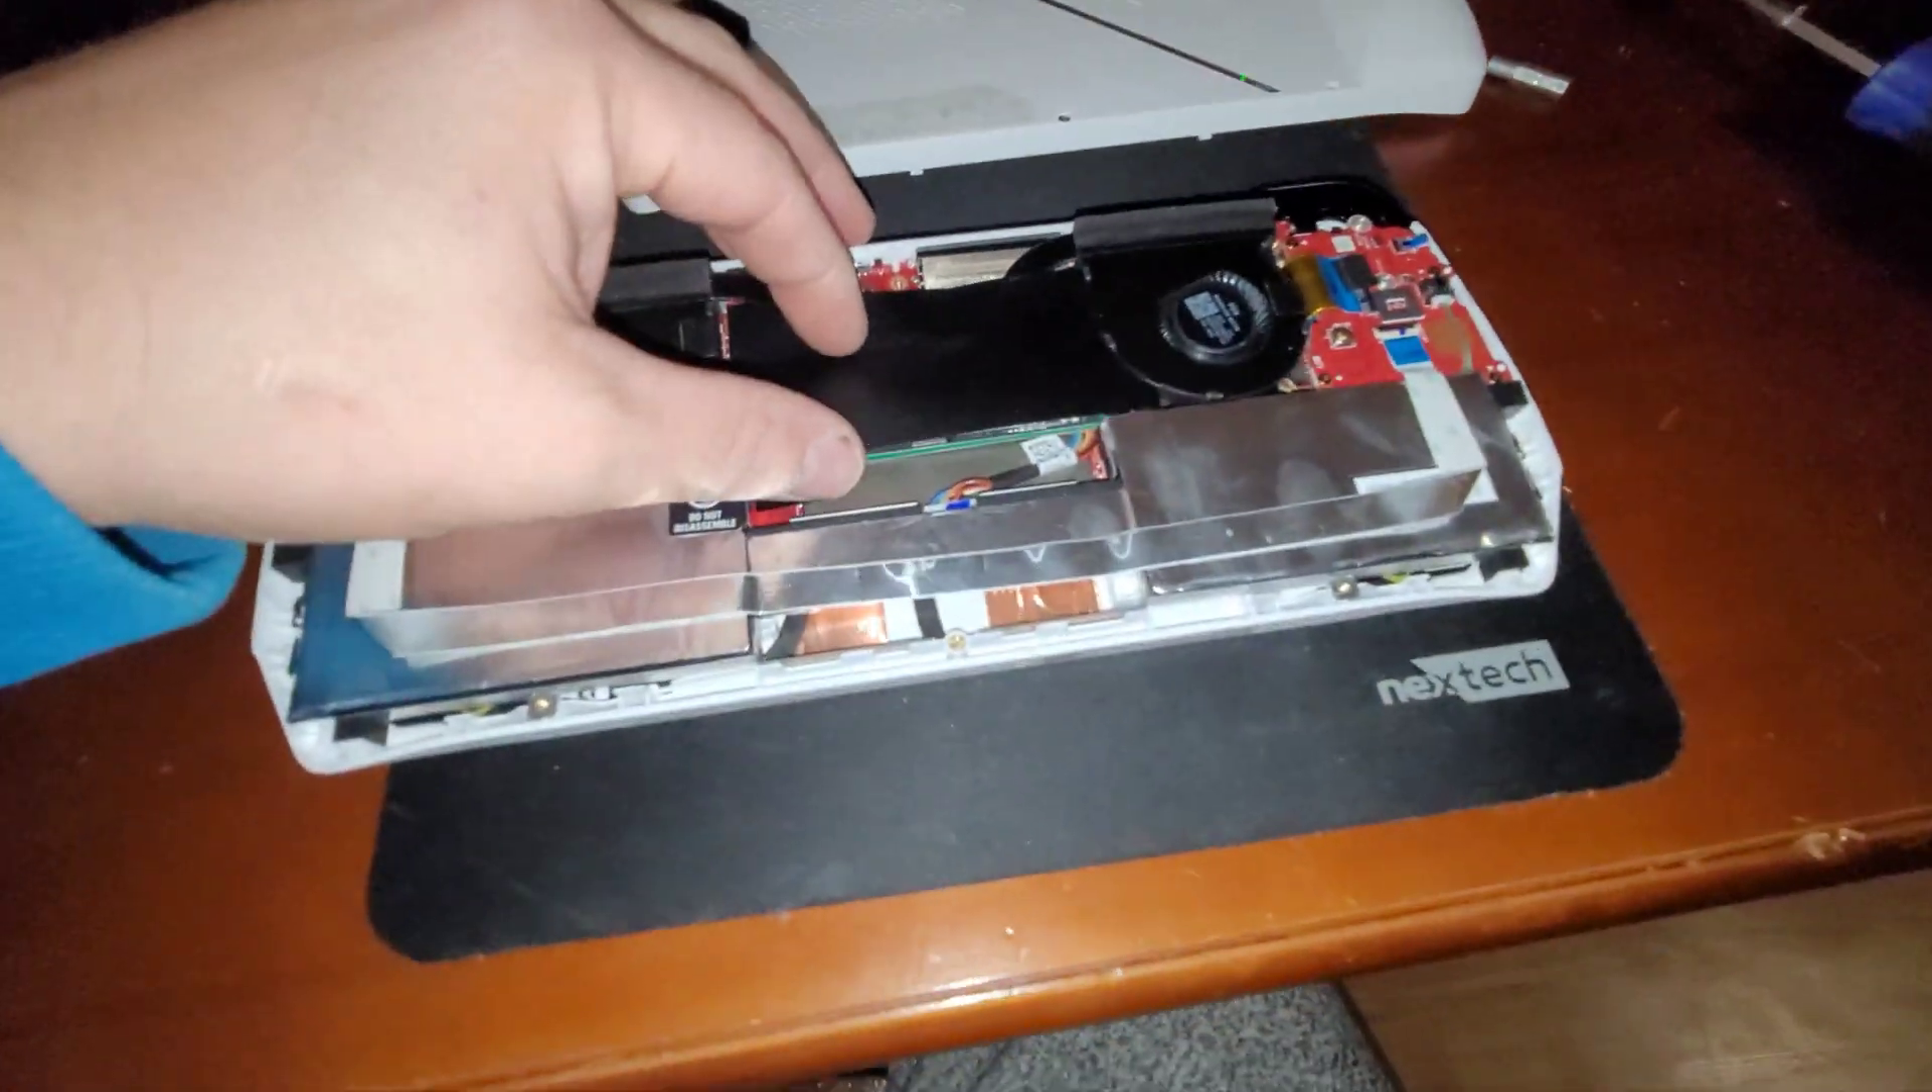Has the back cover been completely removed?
Yes.